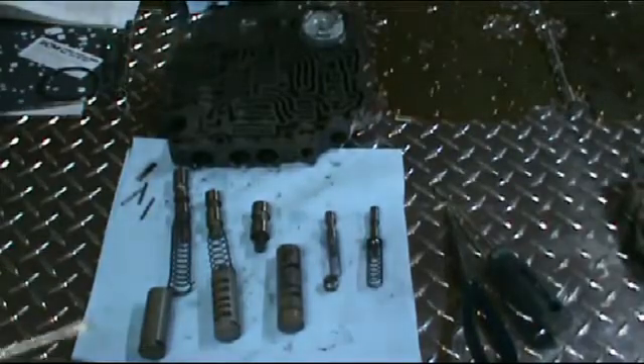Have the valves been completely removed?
Yes.